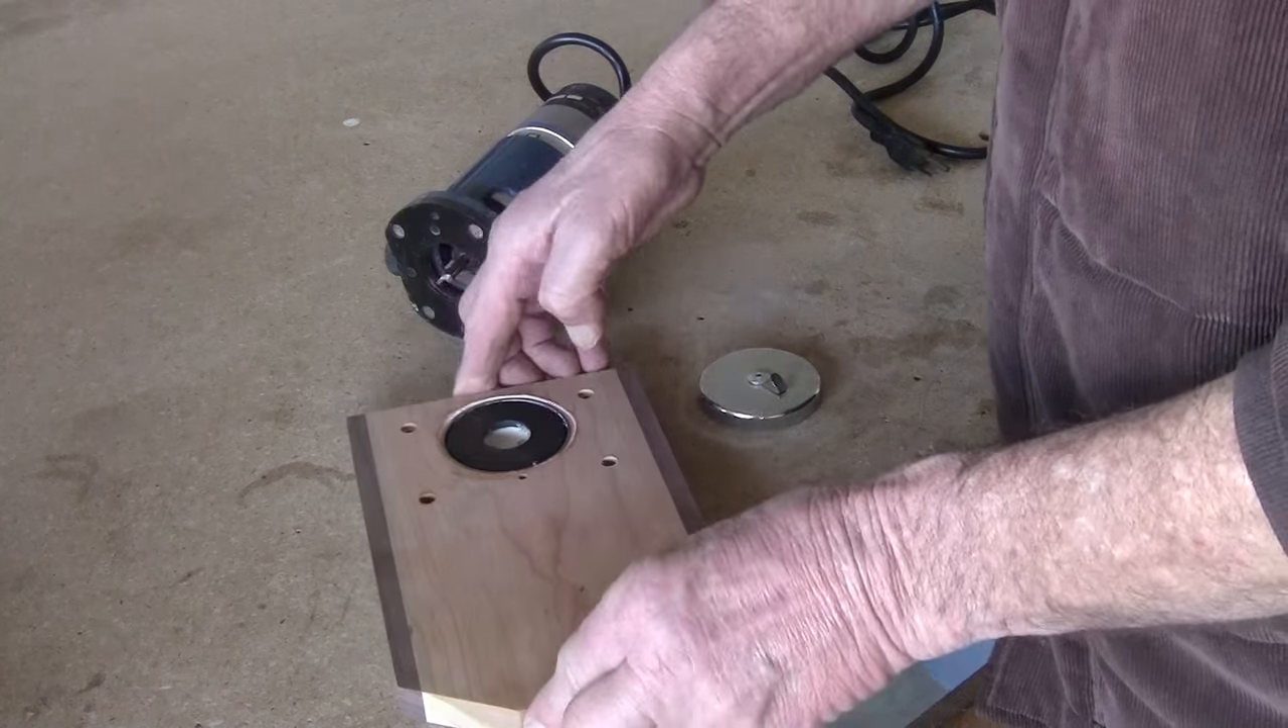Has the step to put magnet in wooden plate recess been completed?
Yes.